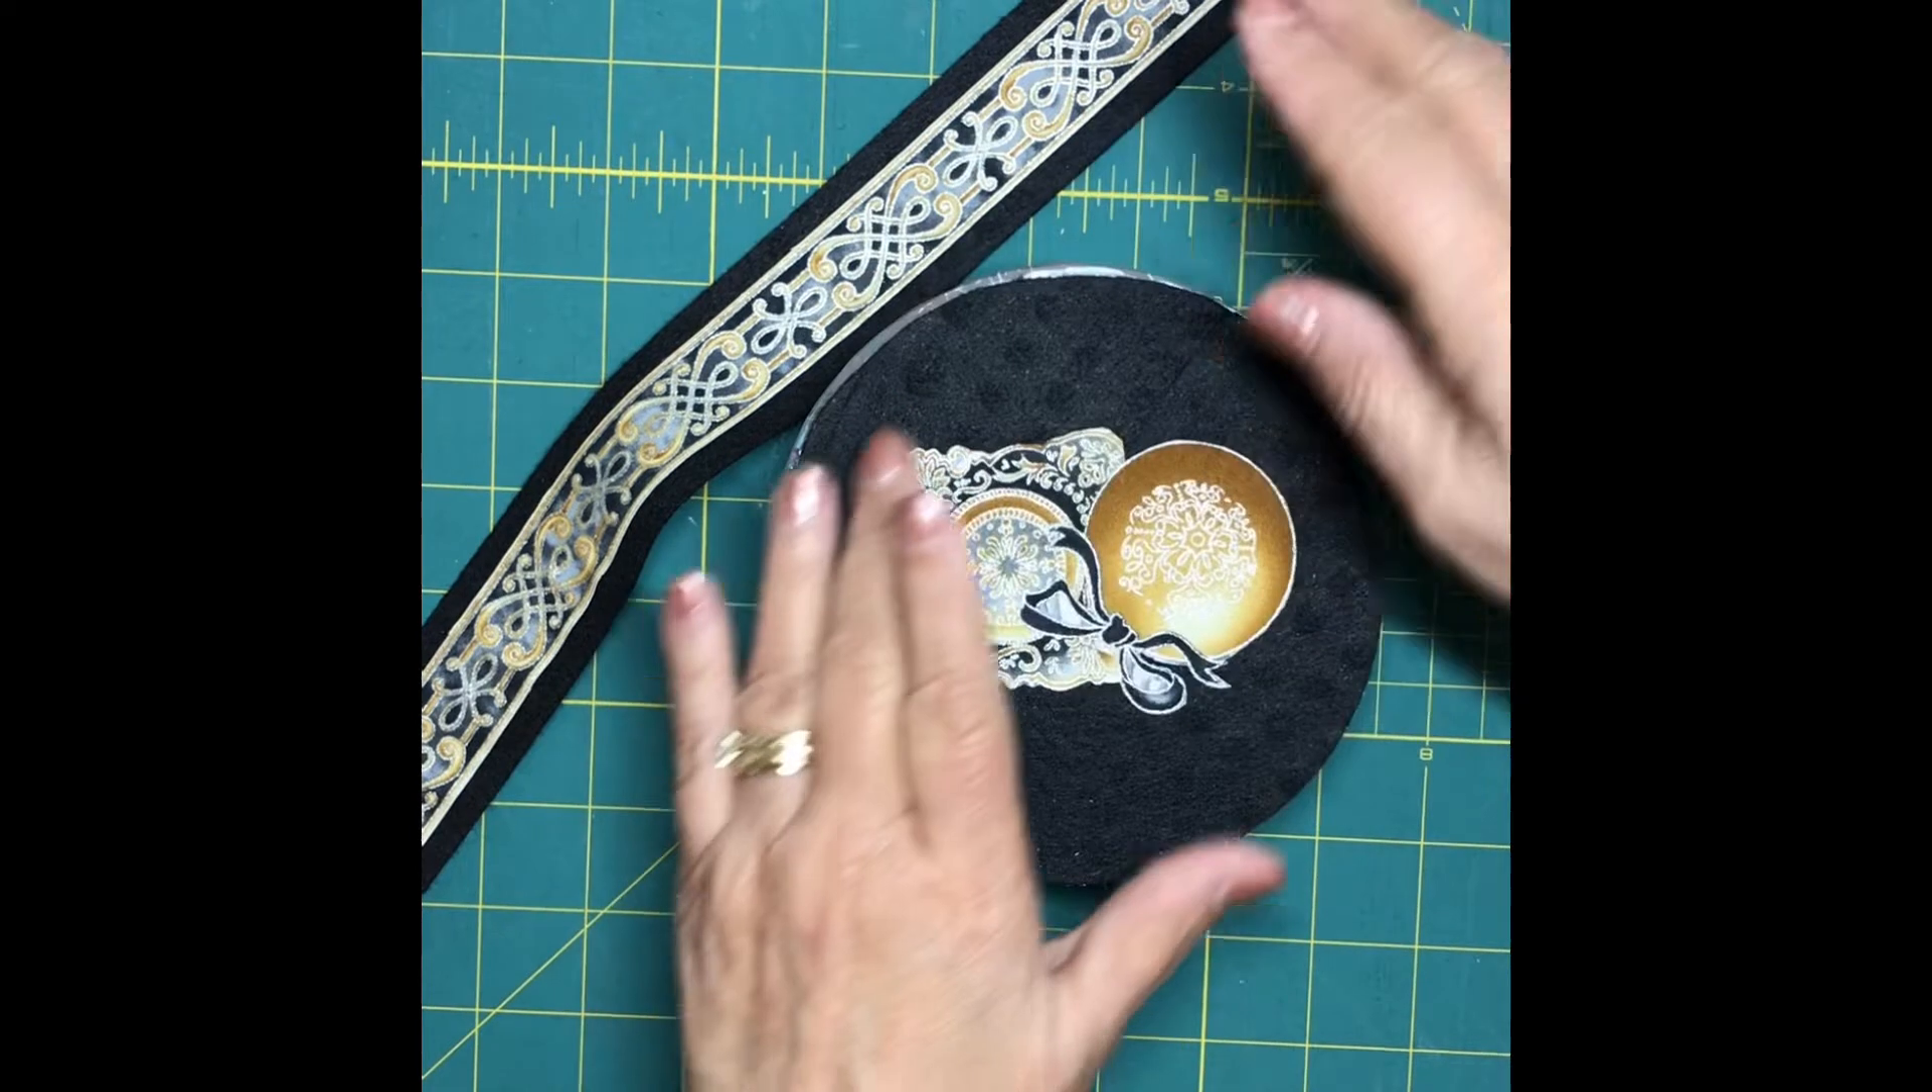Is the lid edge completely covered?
No.